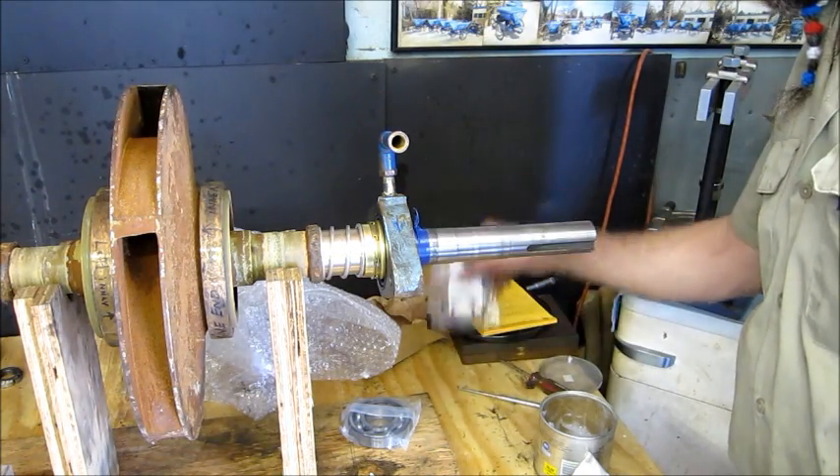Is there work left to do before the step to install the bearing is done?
Yes.